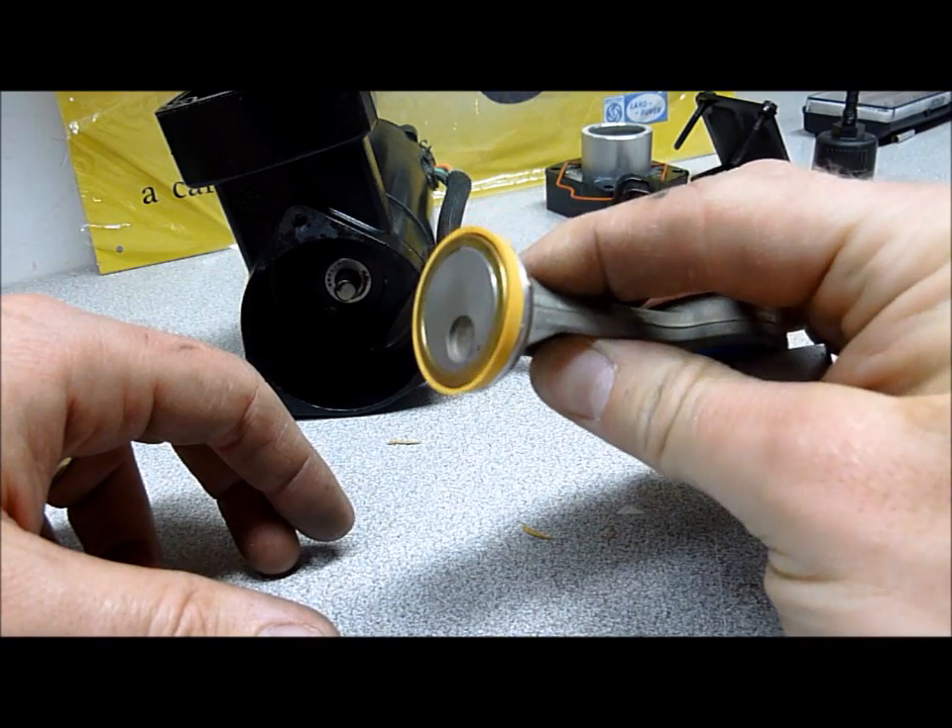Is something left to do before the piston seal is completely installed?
No.